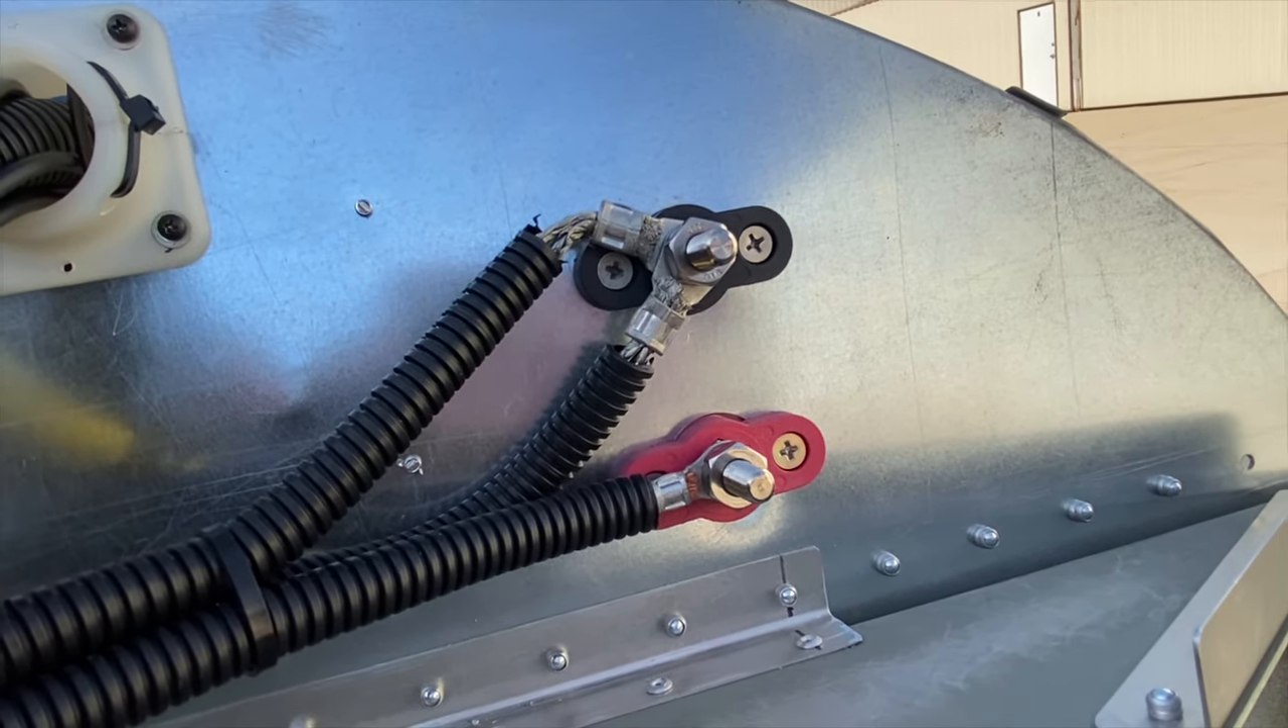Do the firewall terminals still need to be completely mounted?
No.